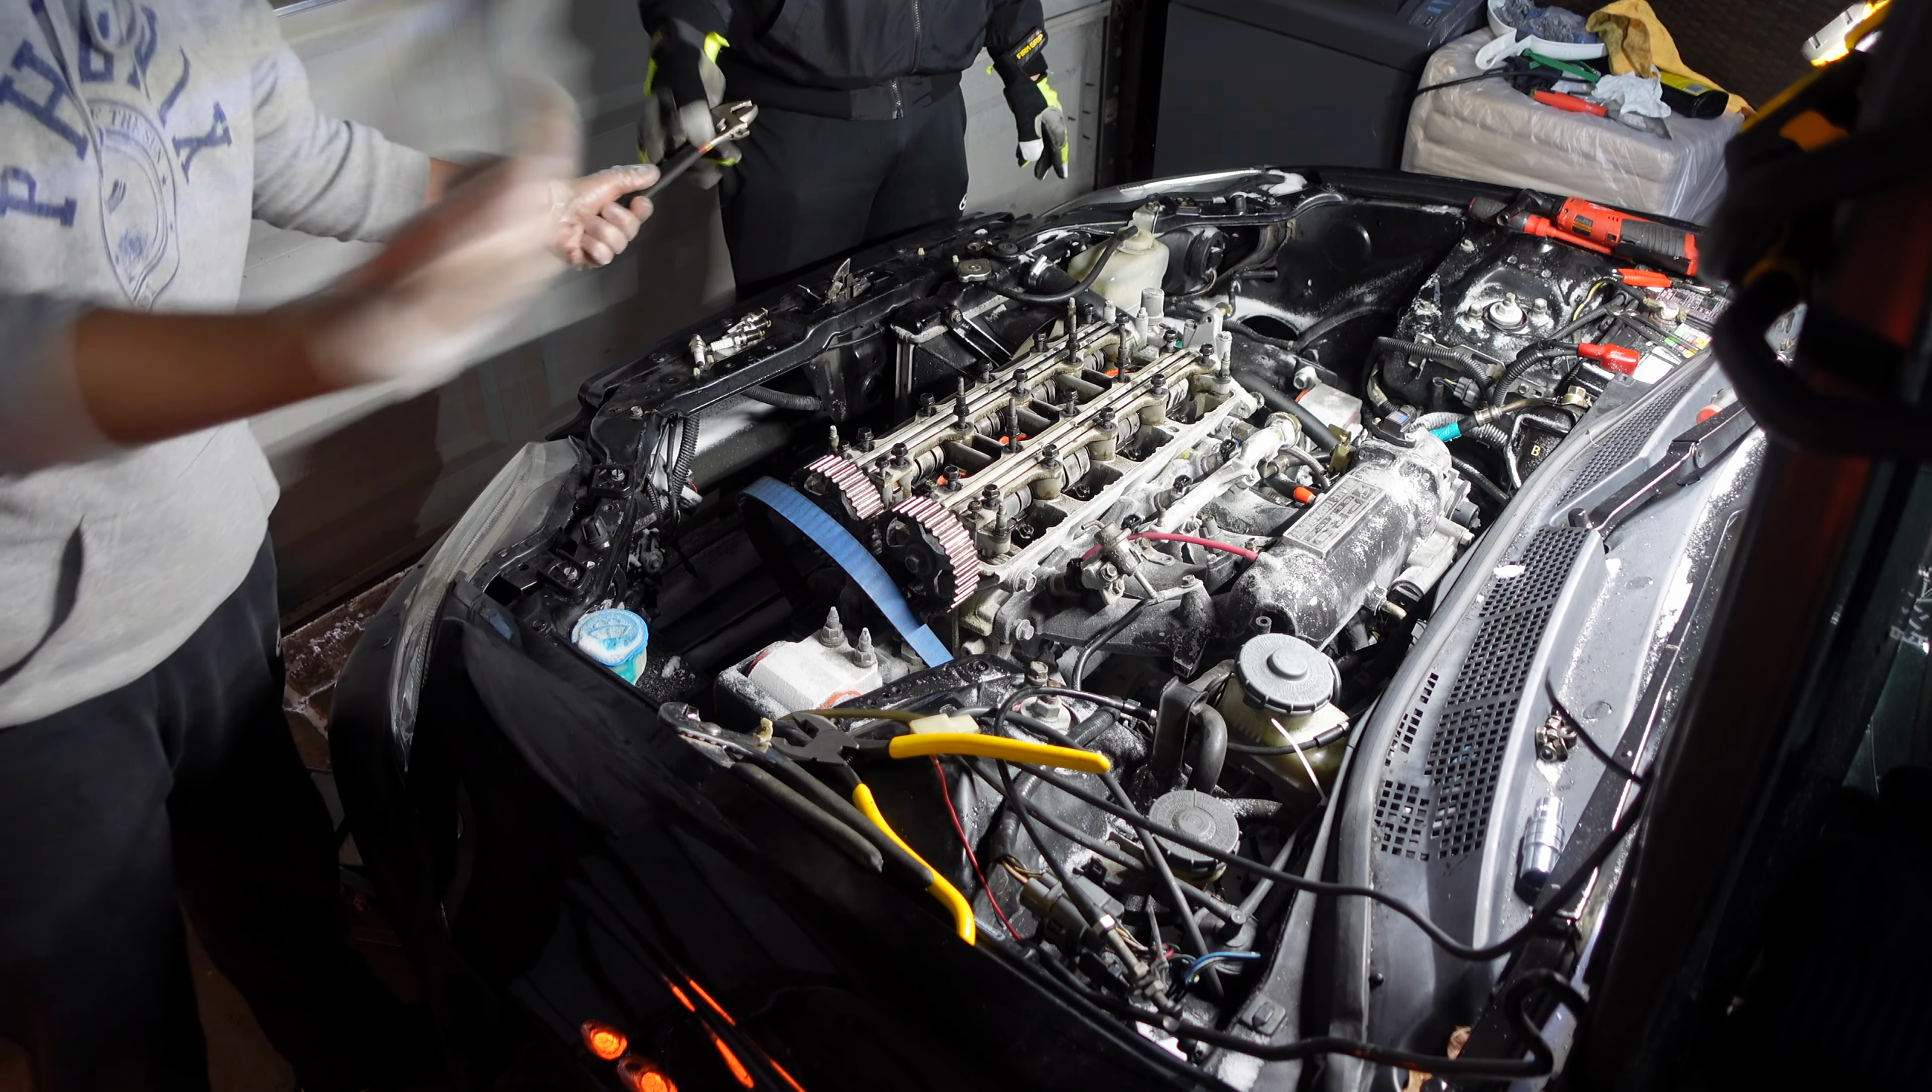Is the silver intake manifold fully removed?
No.